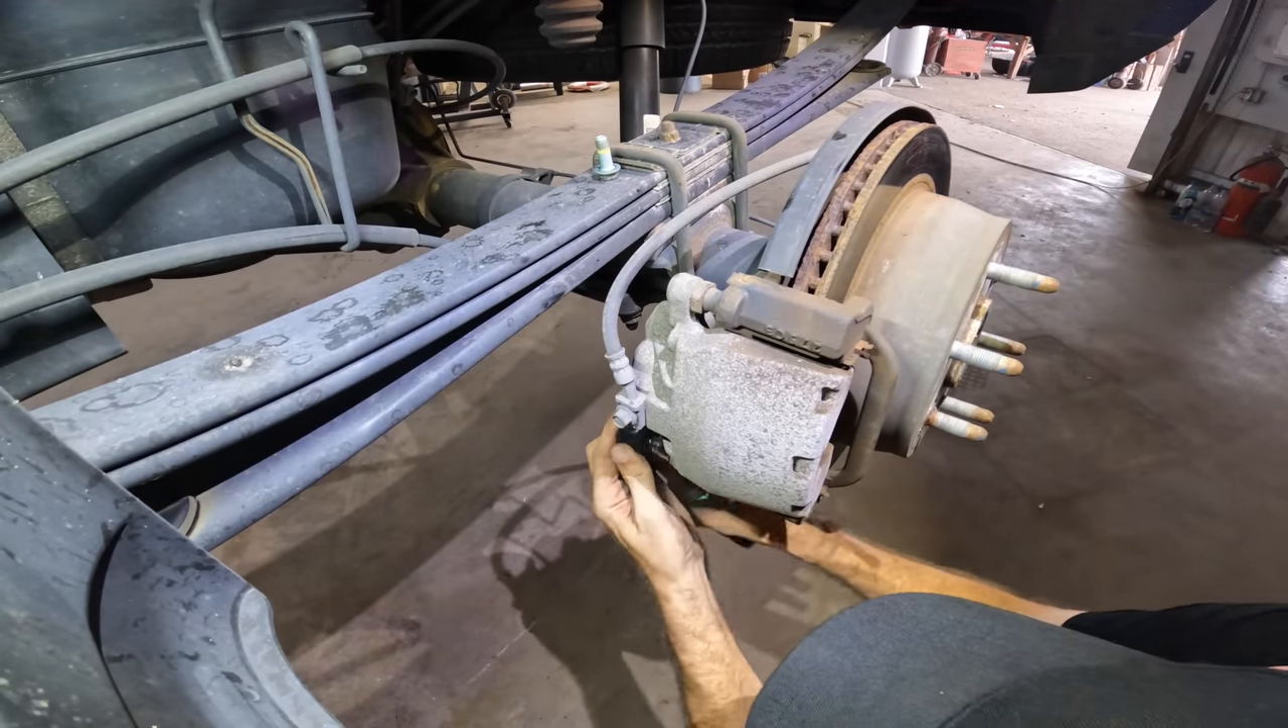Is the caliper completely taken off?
No.